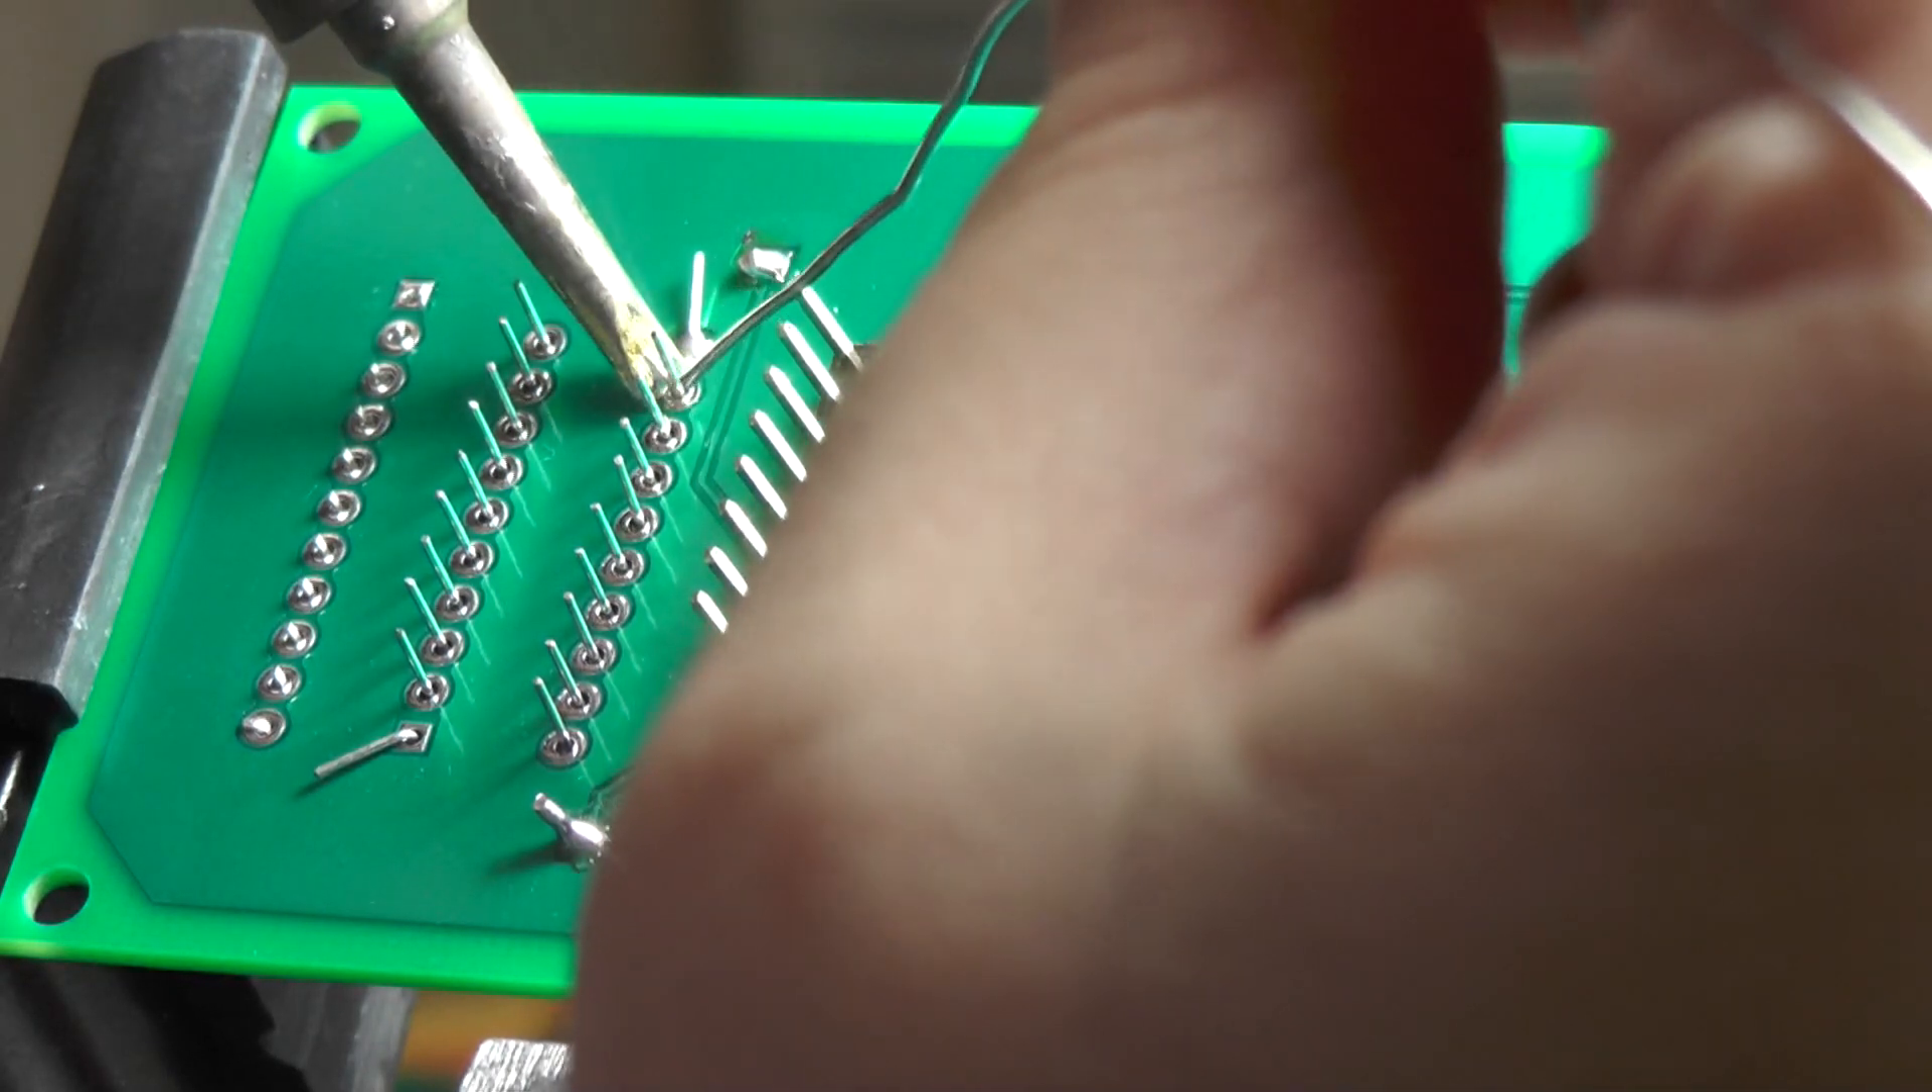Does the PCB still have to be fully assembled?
Yes.